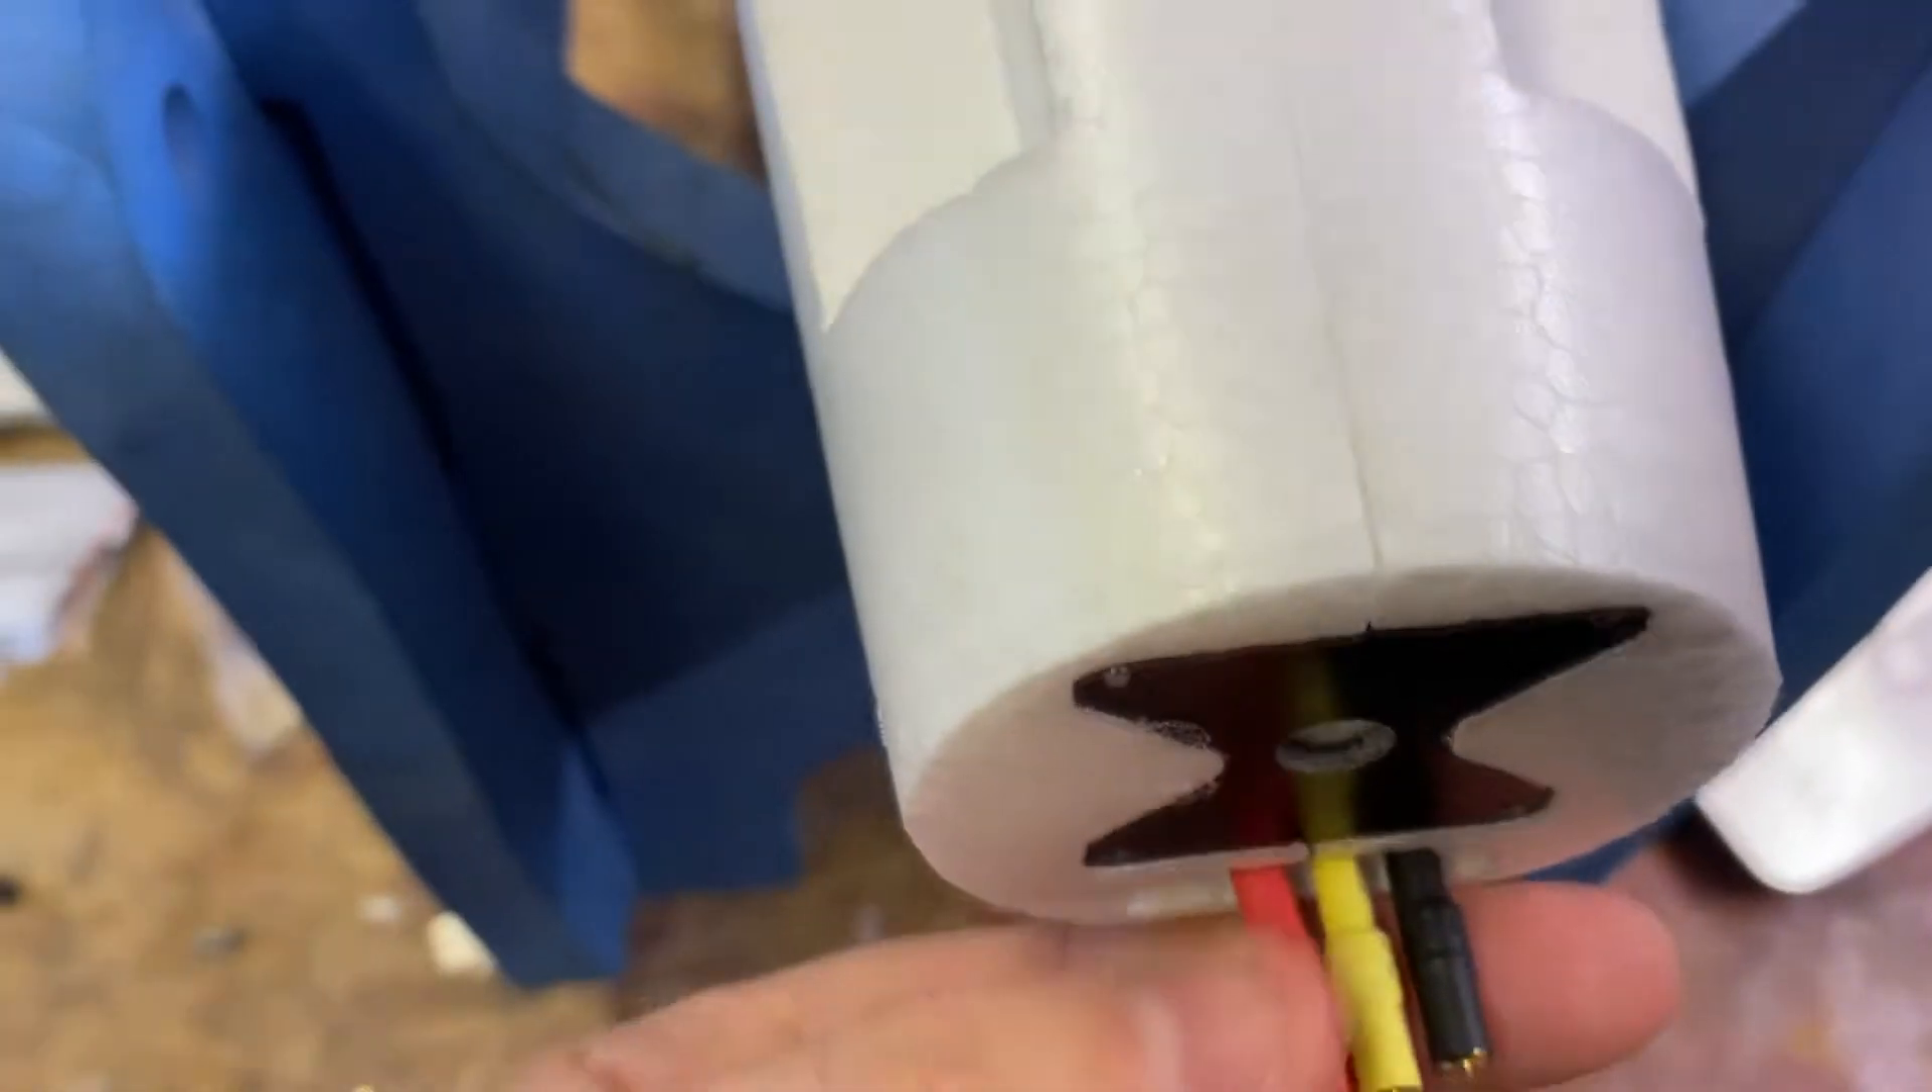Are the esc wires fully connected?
No.